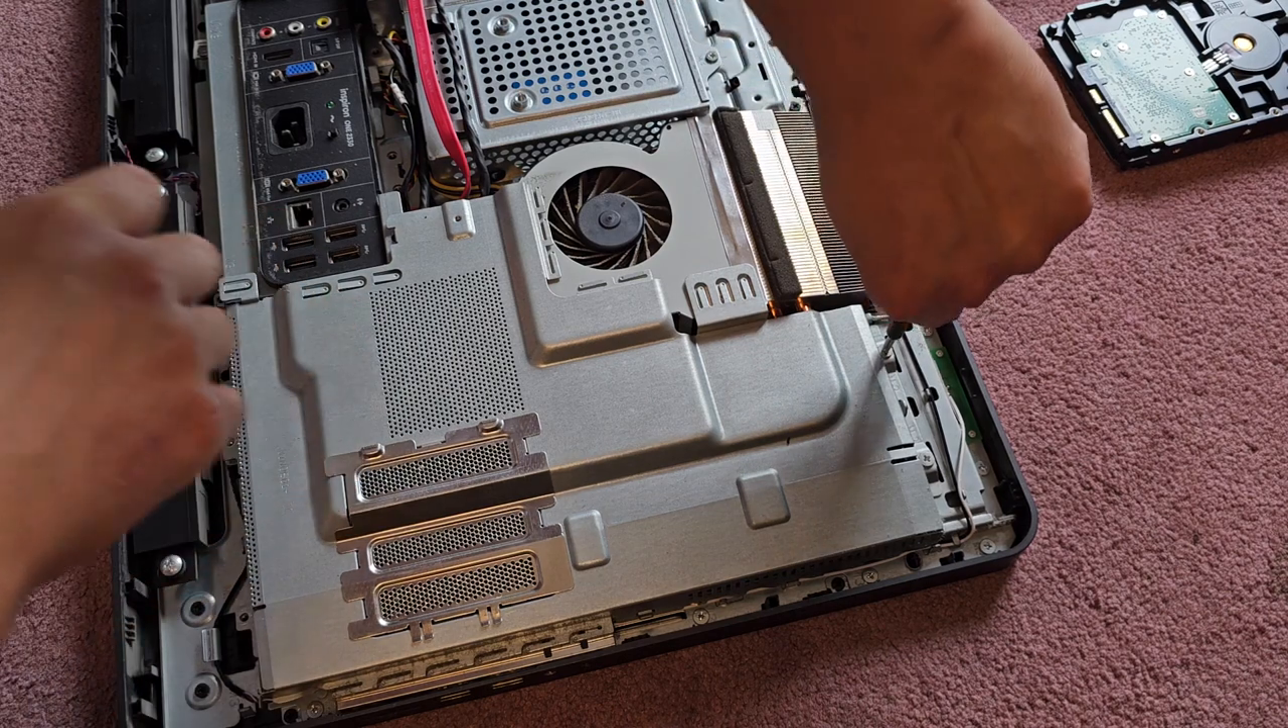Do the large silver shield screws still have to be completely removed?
Yes.